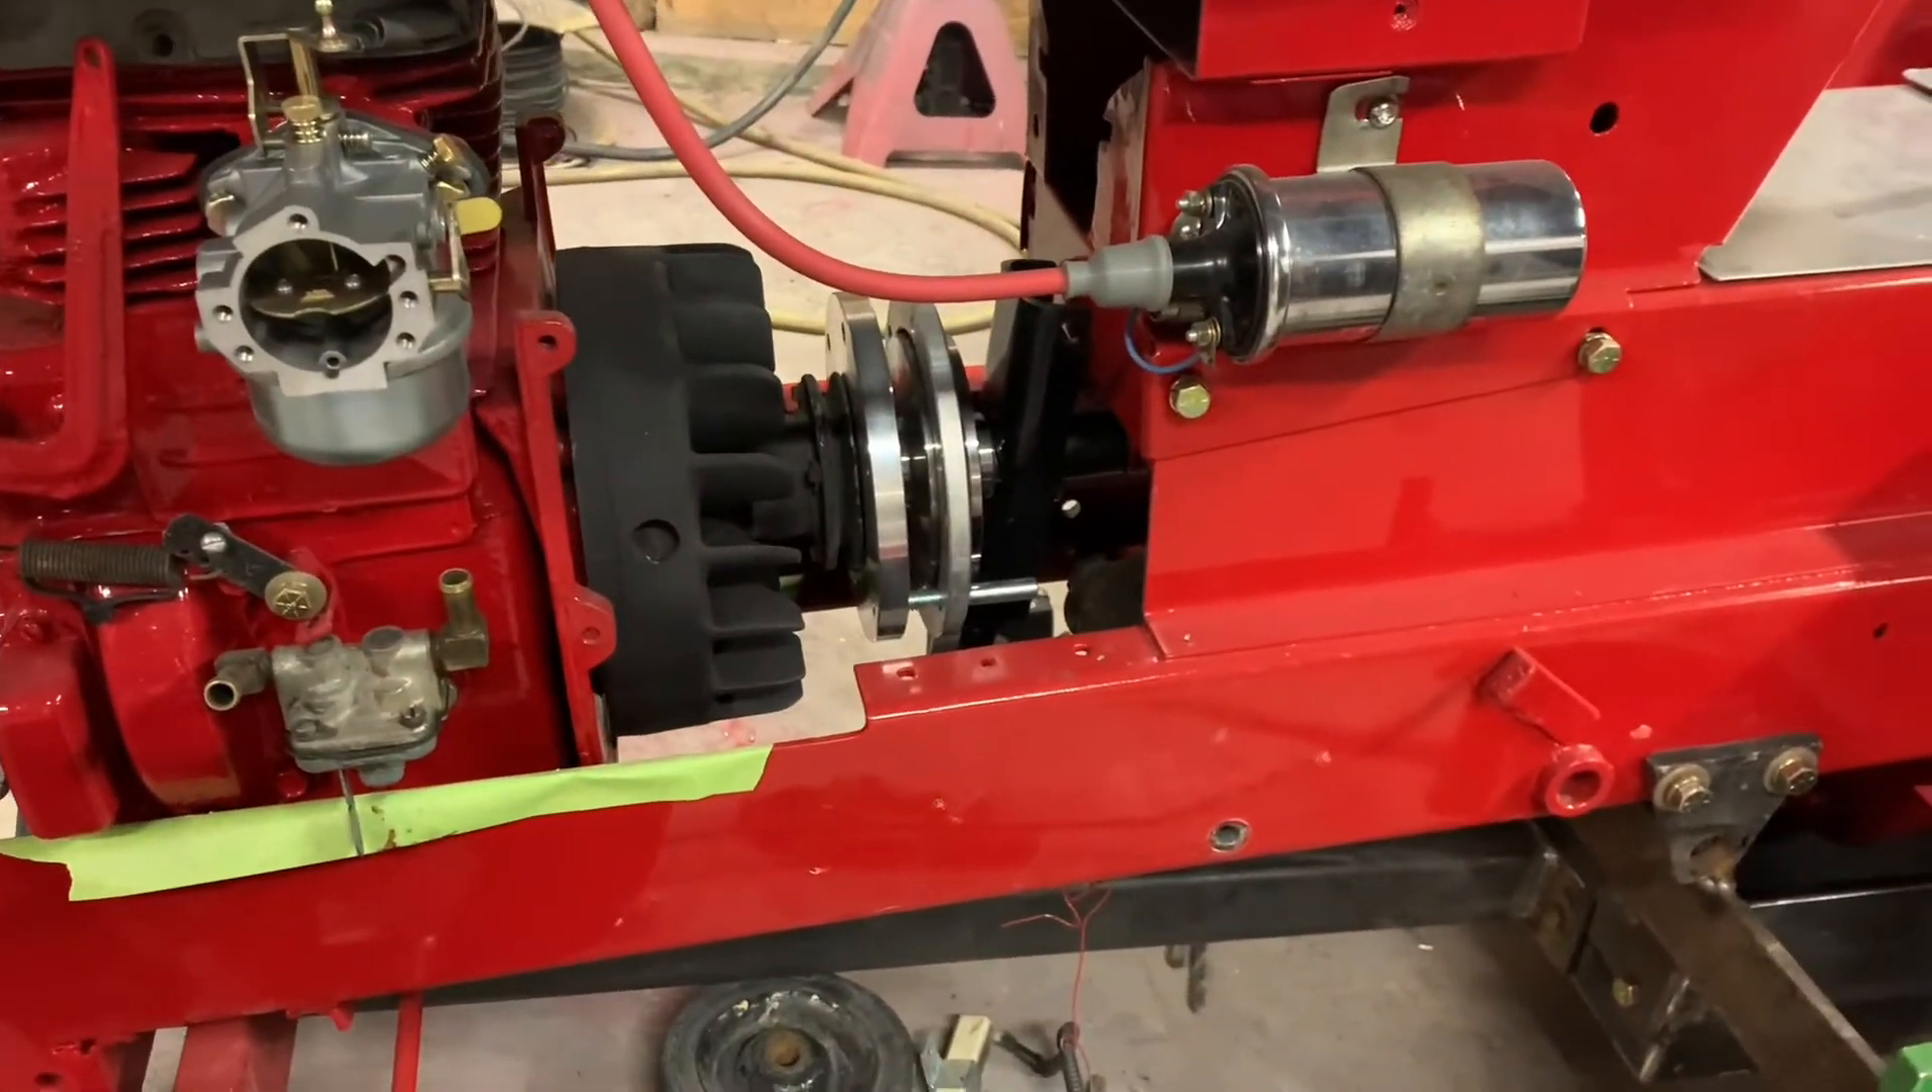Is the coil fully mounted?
Yes.